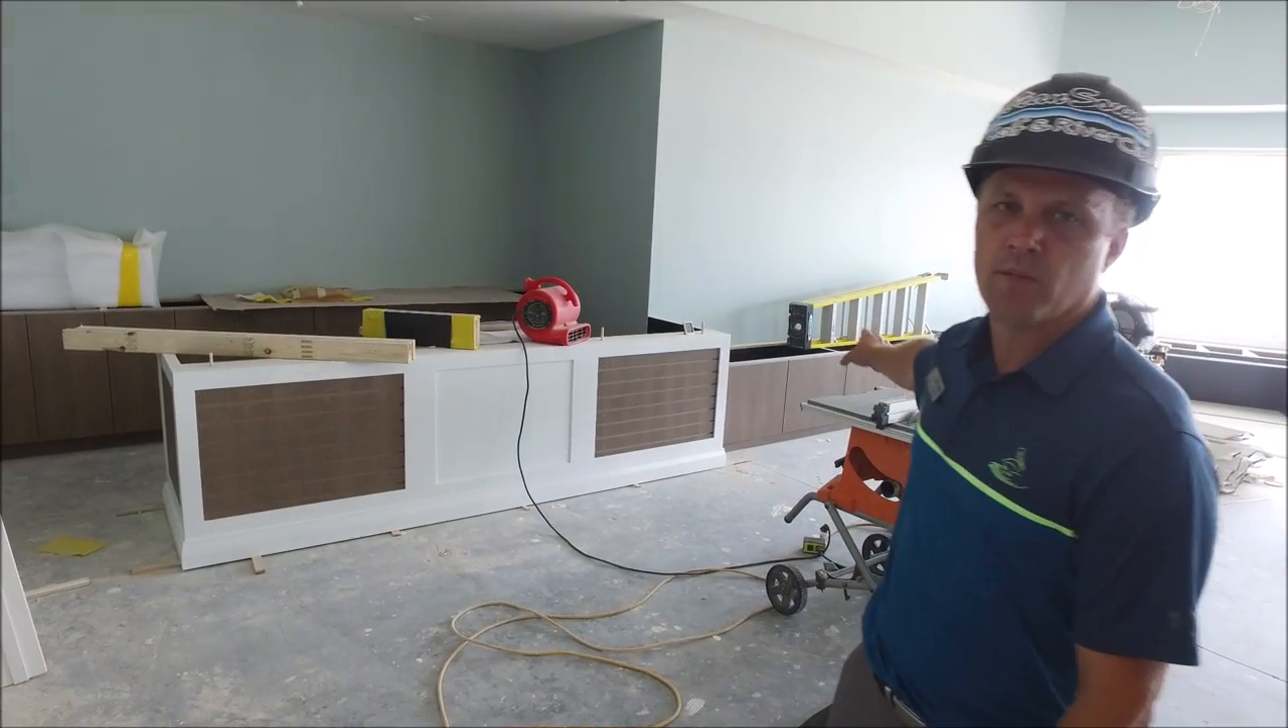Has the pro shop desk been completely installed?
No.